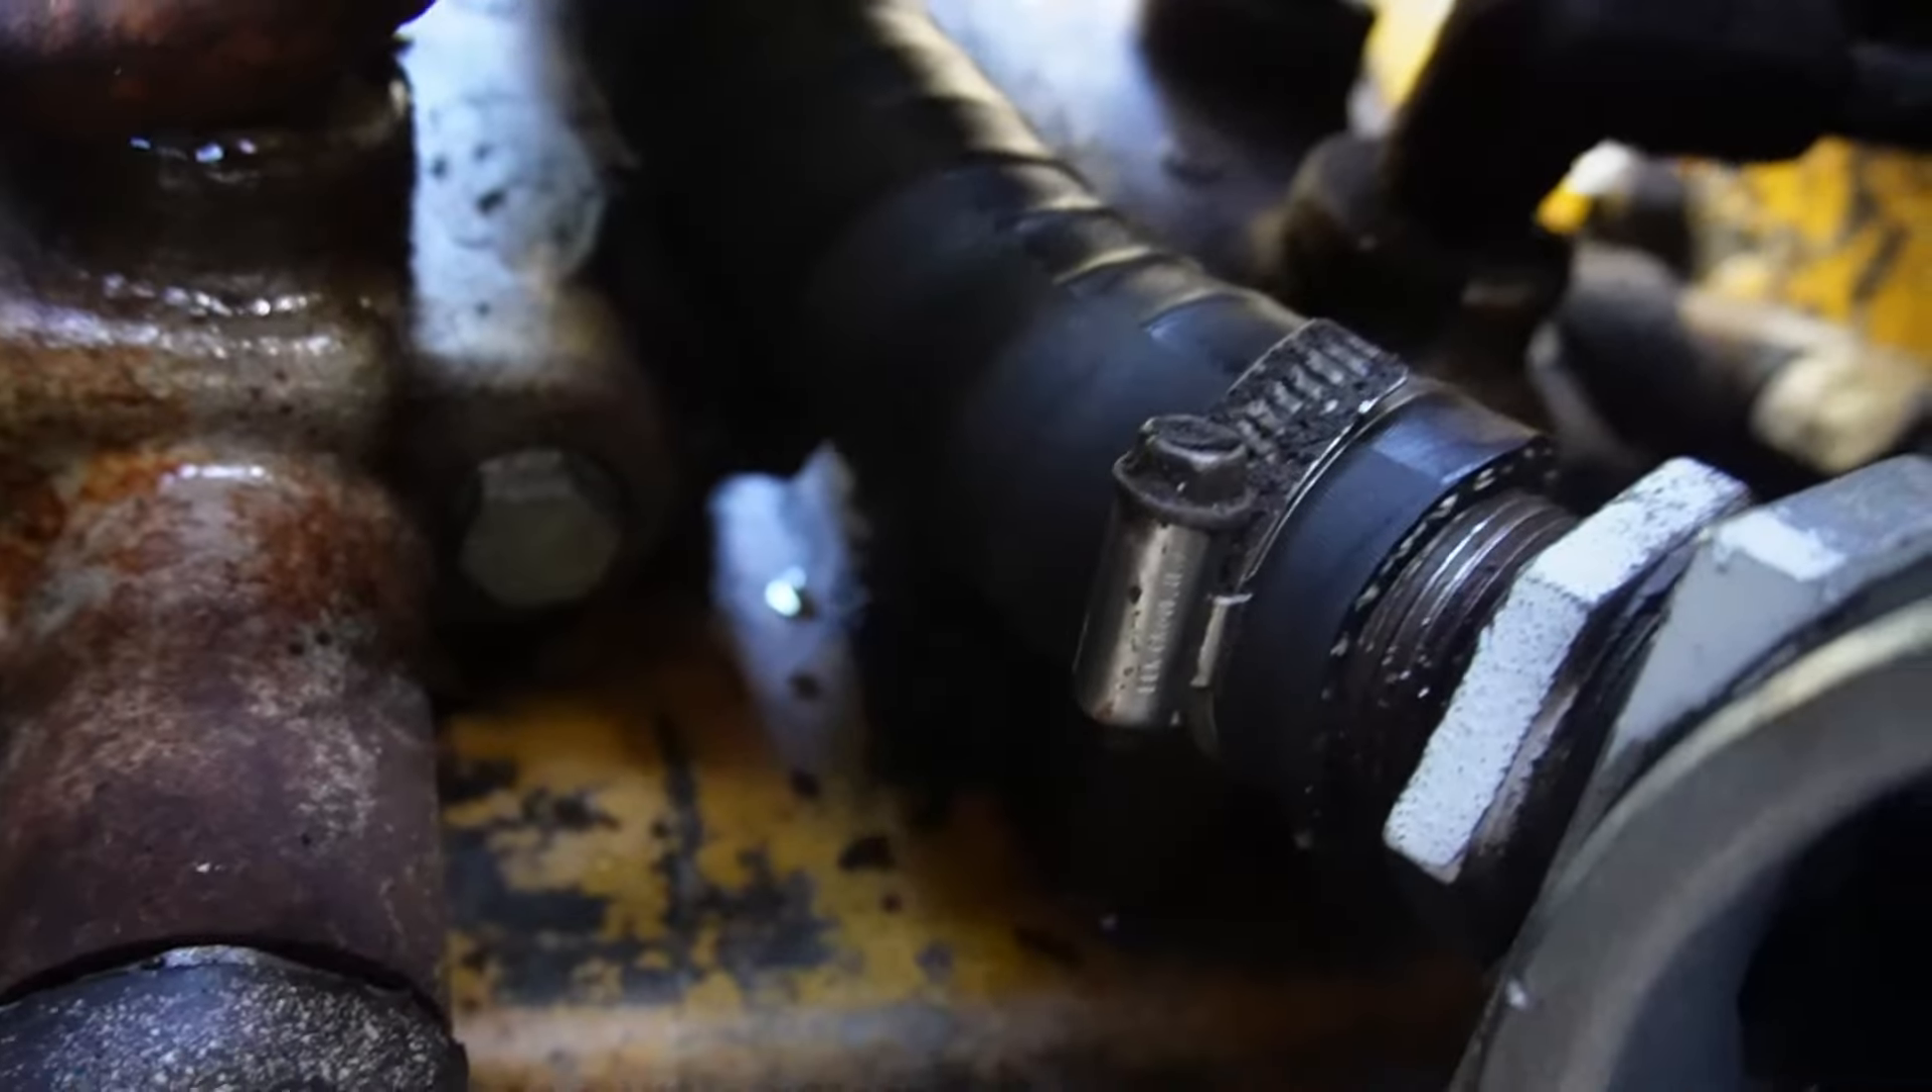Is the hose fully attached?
Yes.